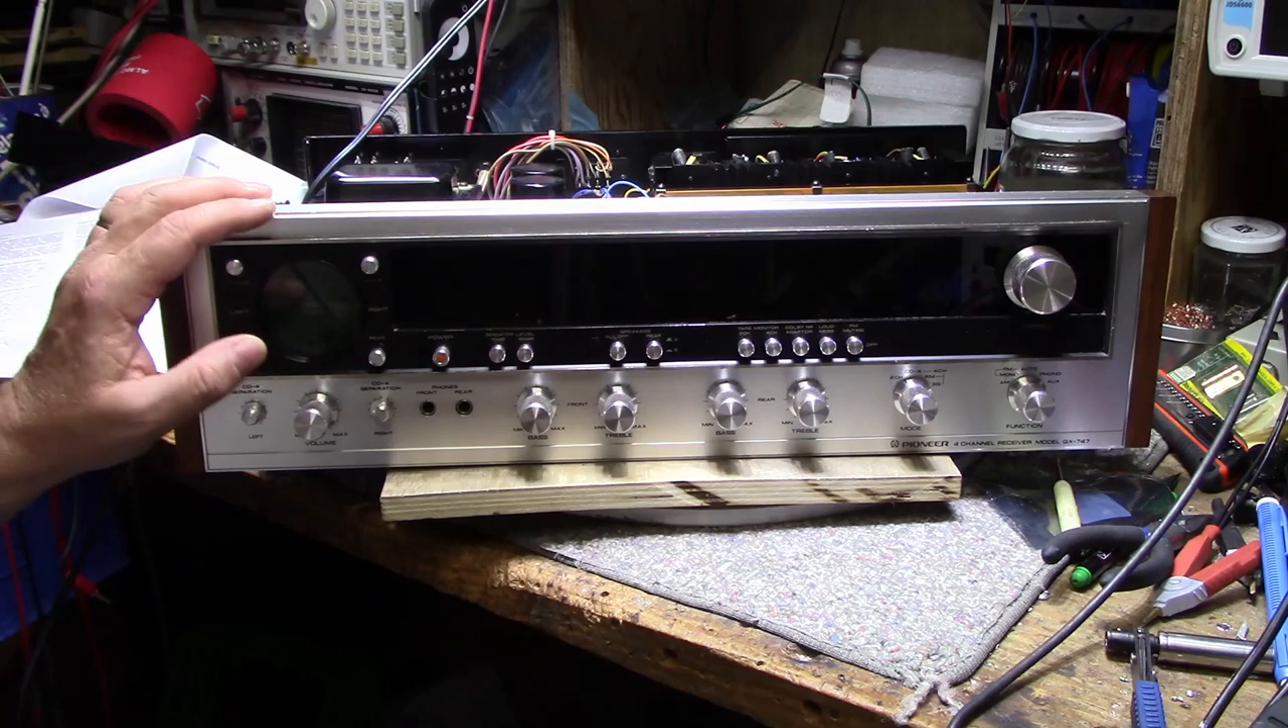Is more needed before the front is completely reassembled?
No.